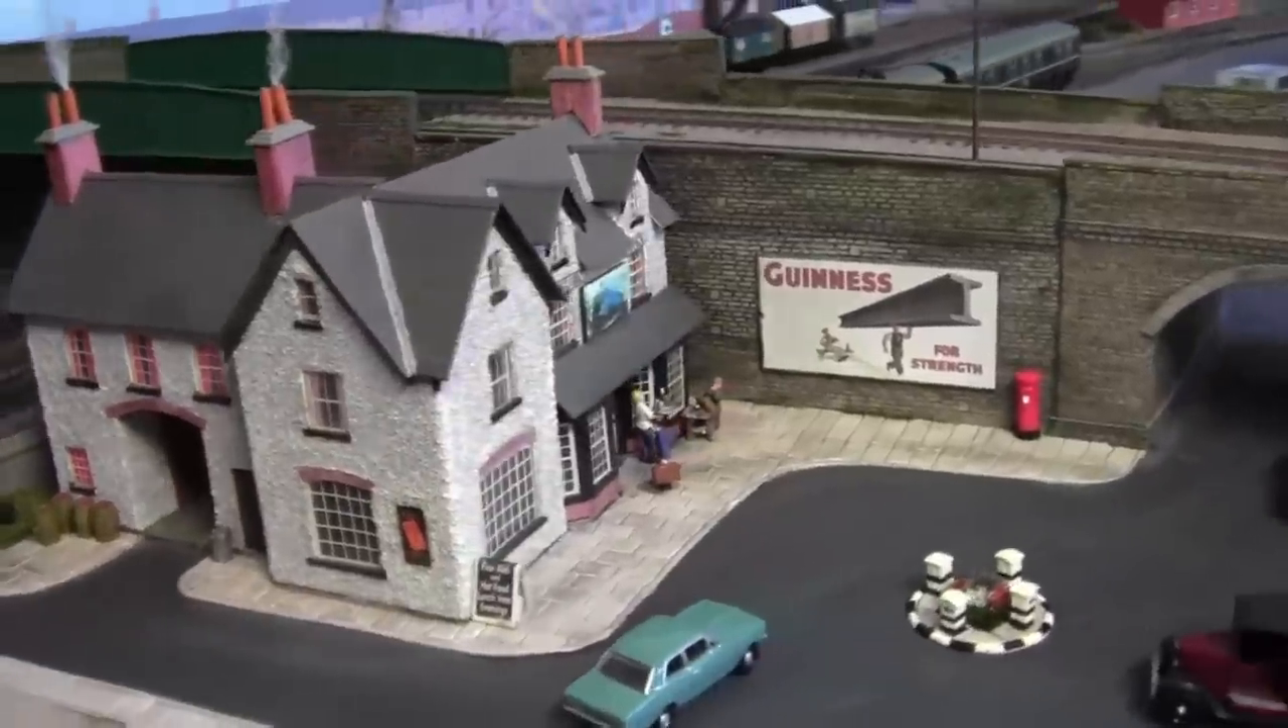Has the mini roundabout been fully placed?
Yes.